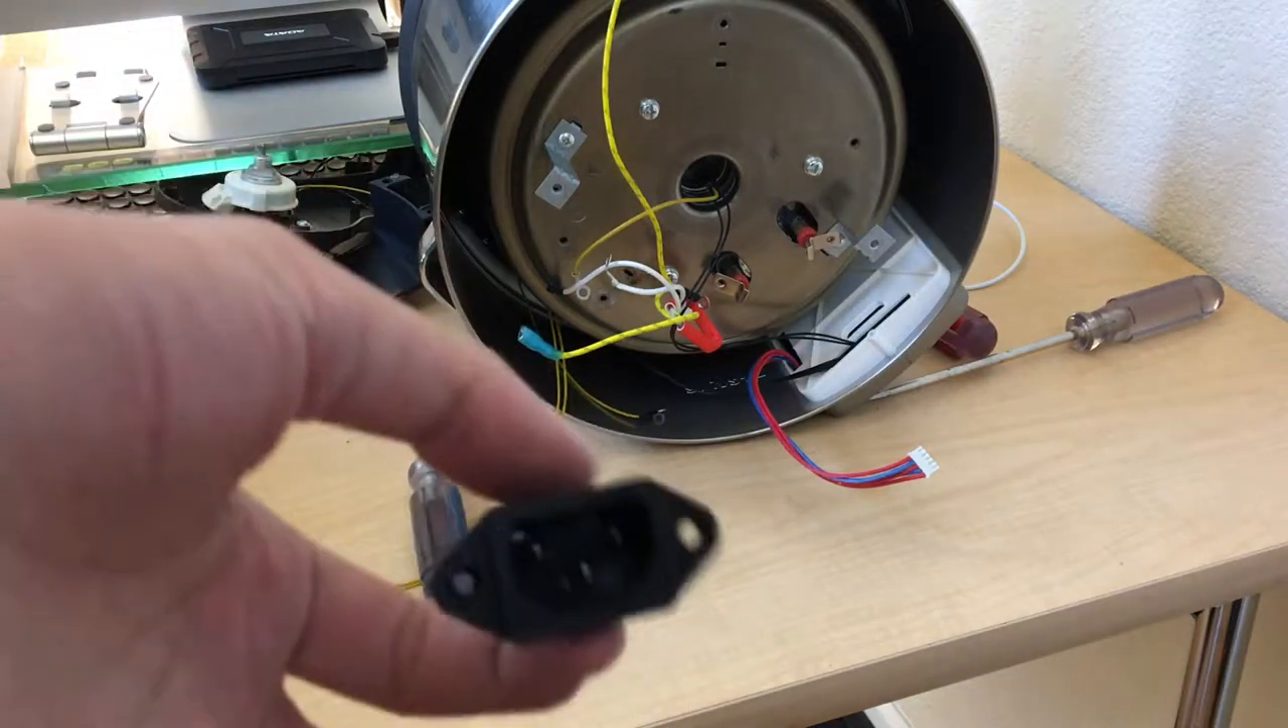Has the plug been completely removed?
Yes.